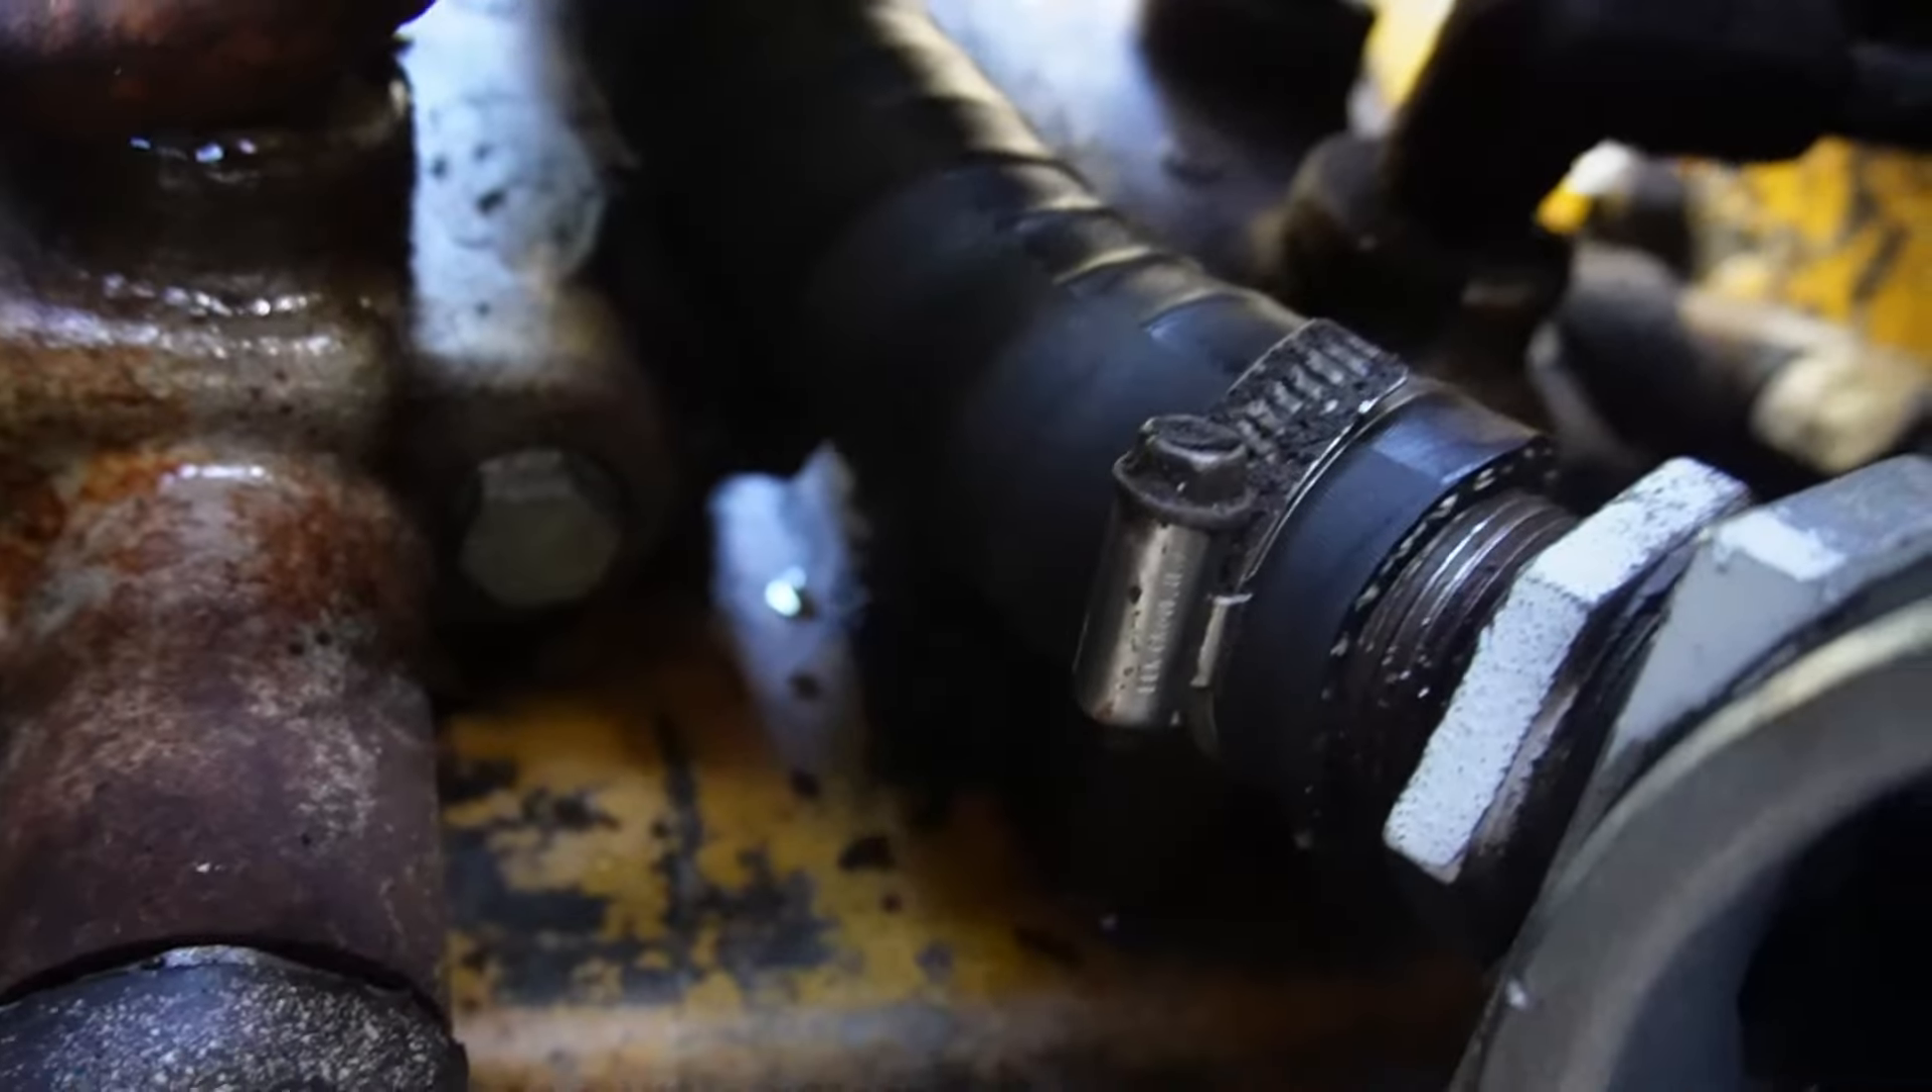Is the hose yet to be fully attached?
No.